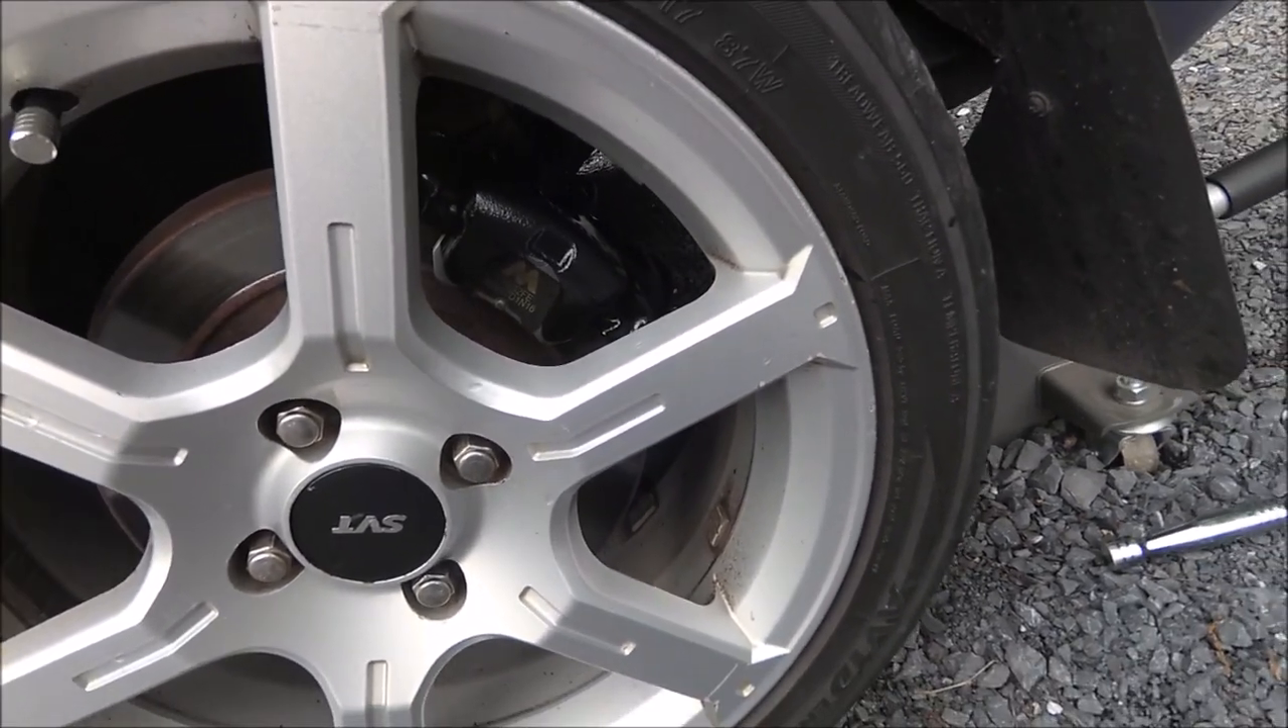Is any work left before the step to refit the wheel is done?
No.